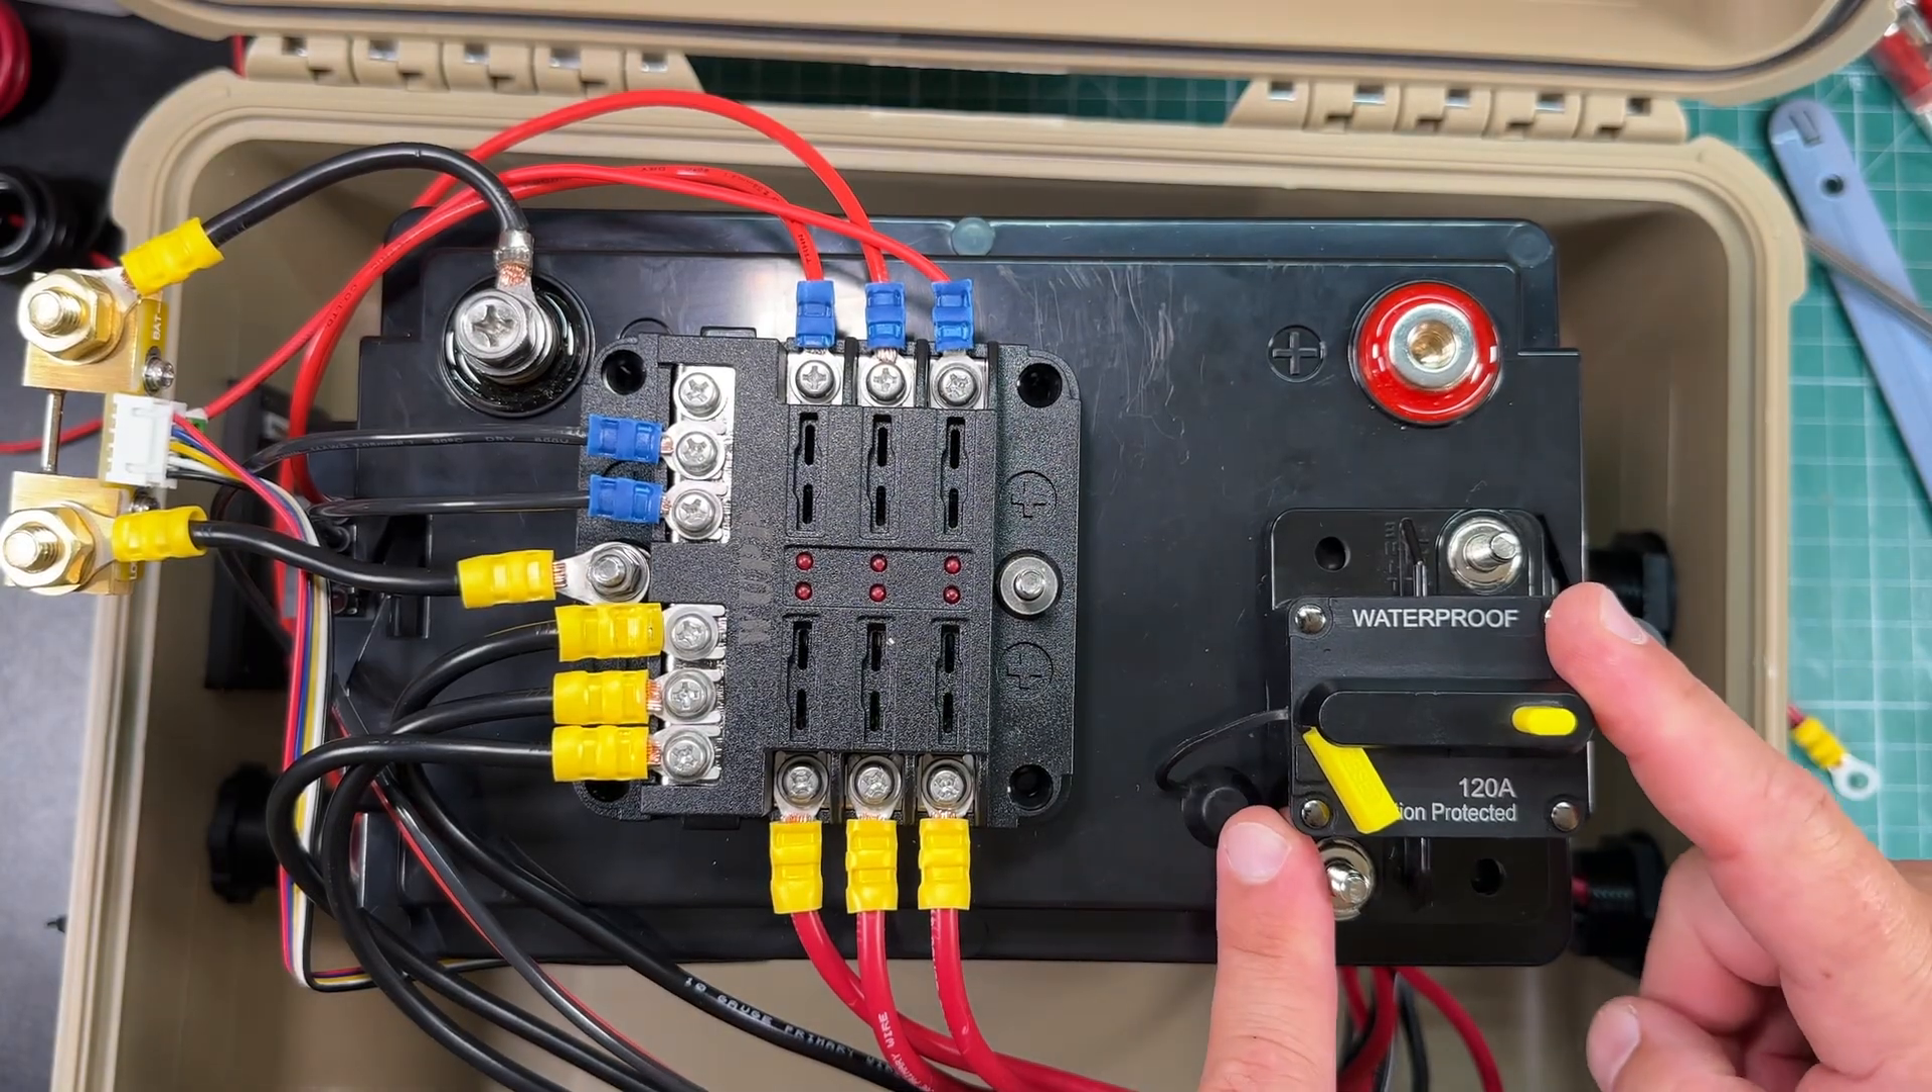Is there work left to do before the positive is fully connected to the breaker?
Yes.